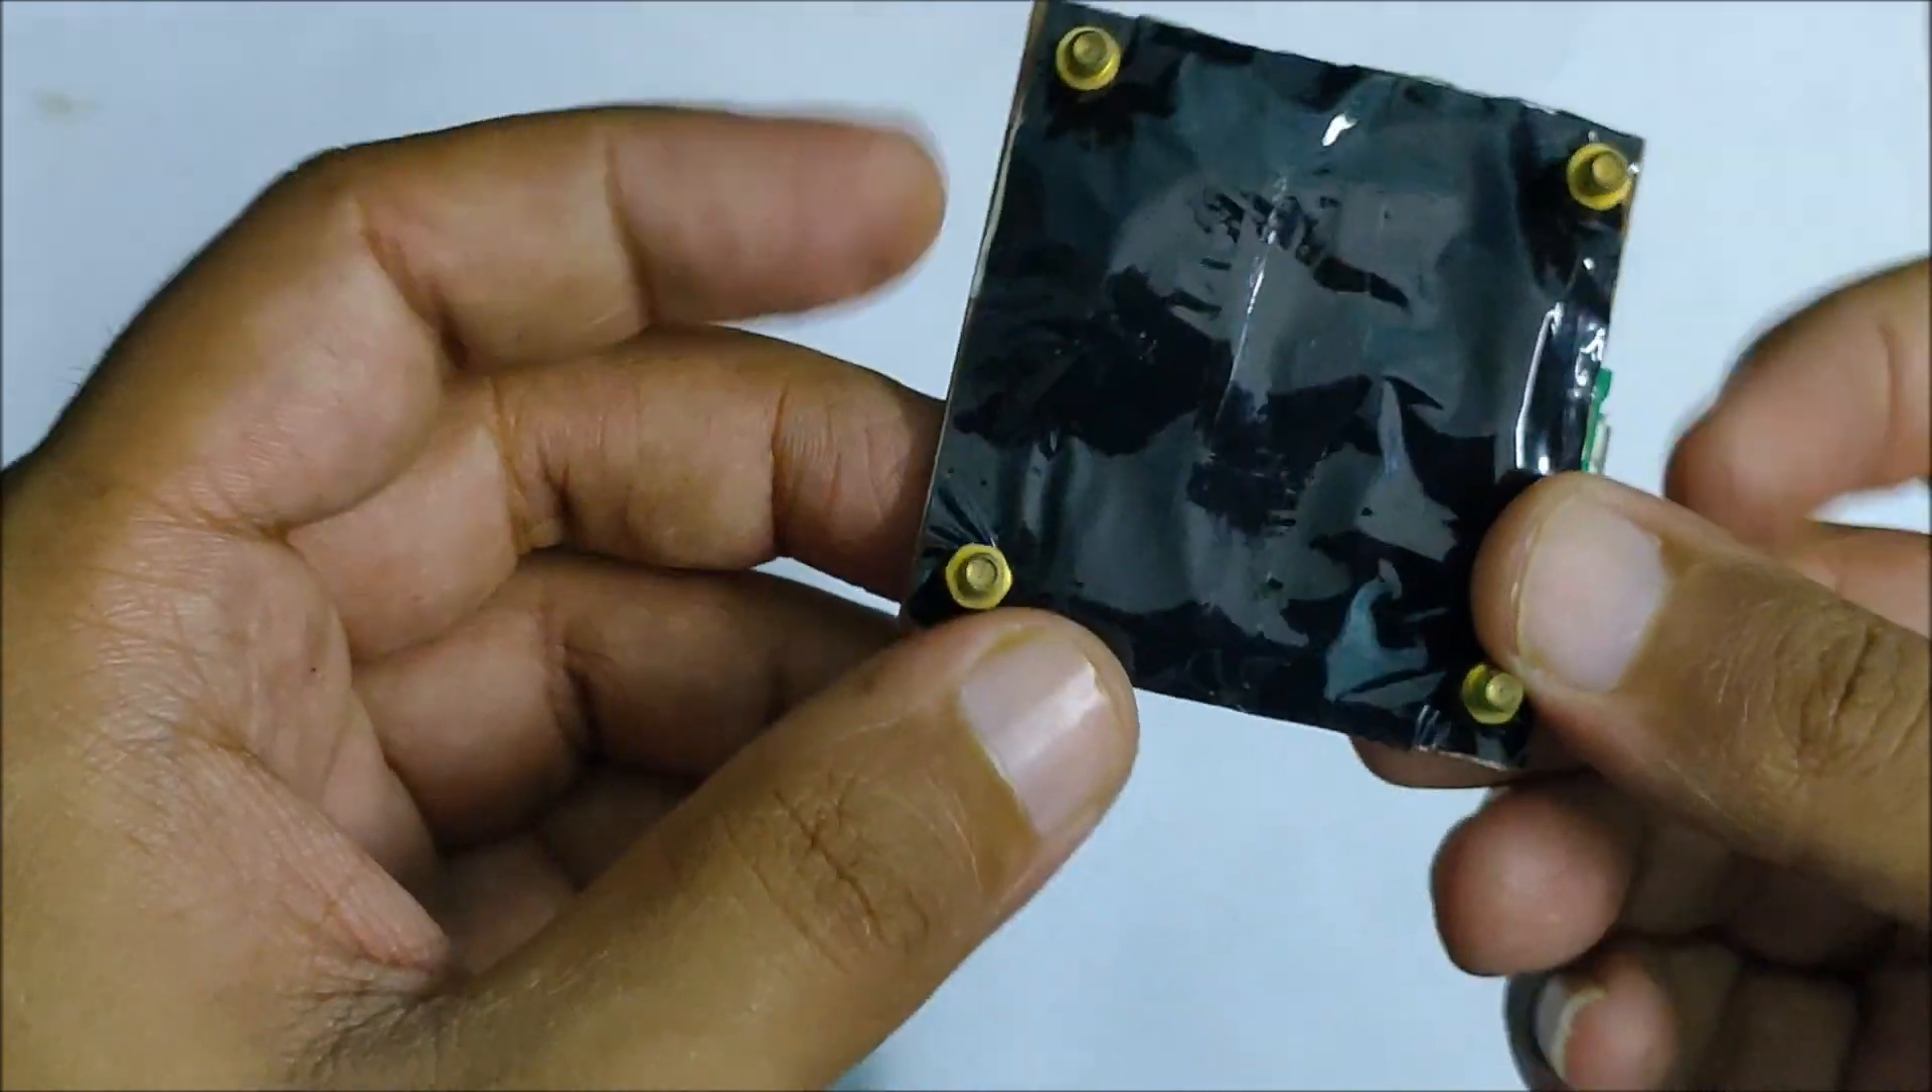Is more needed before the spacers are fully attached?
No.